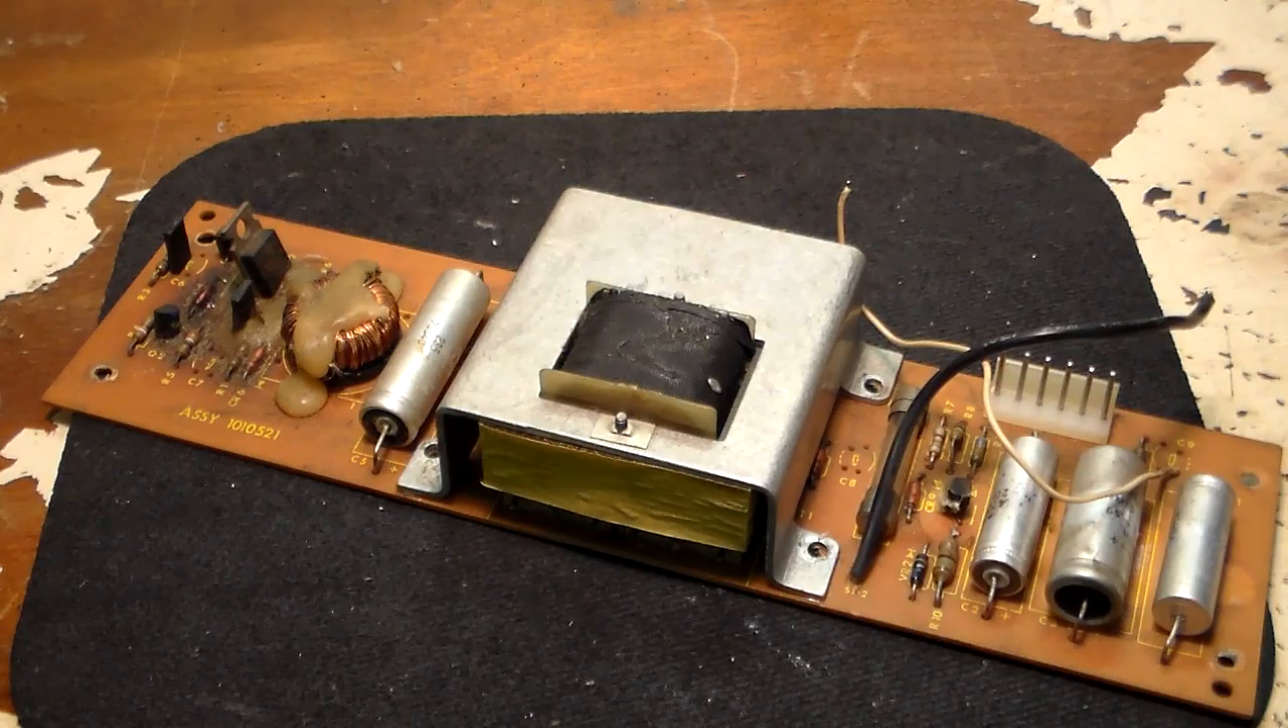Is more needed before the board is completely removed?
No.